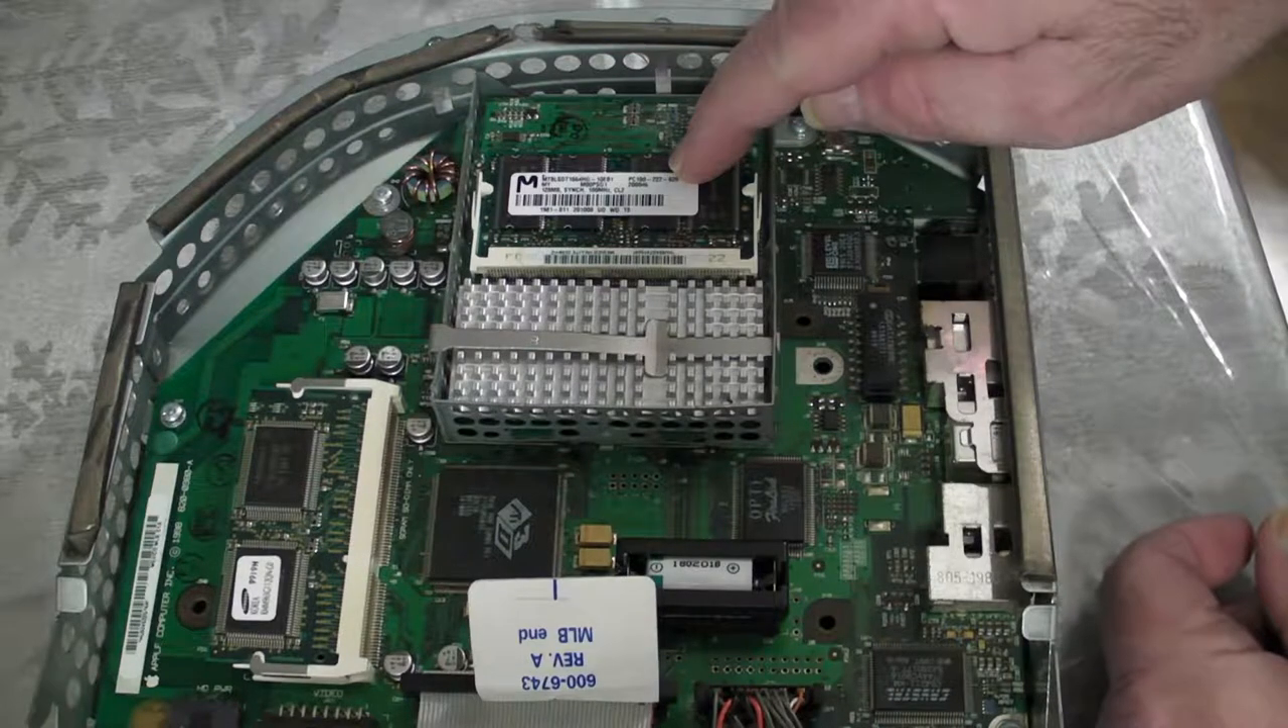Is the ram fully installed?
Yes.